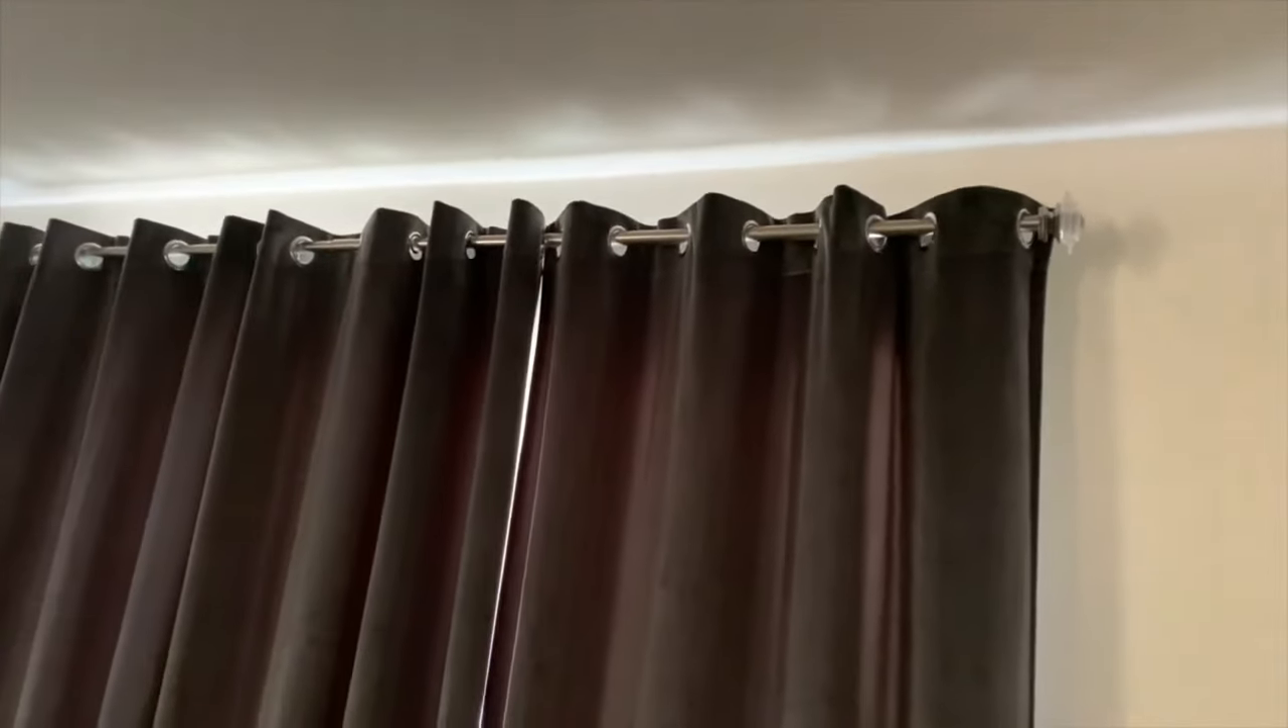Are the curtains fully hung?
Yes.